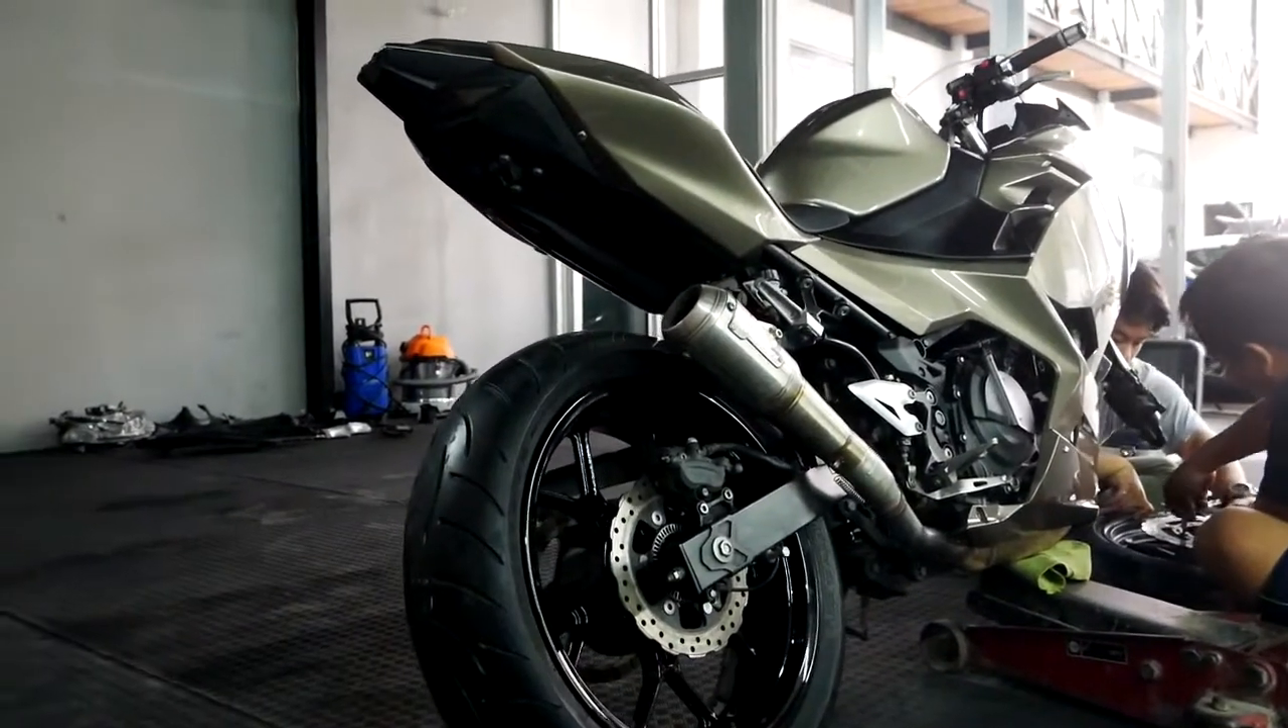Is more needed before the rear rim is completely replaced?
No.